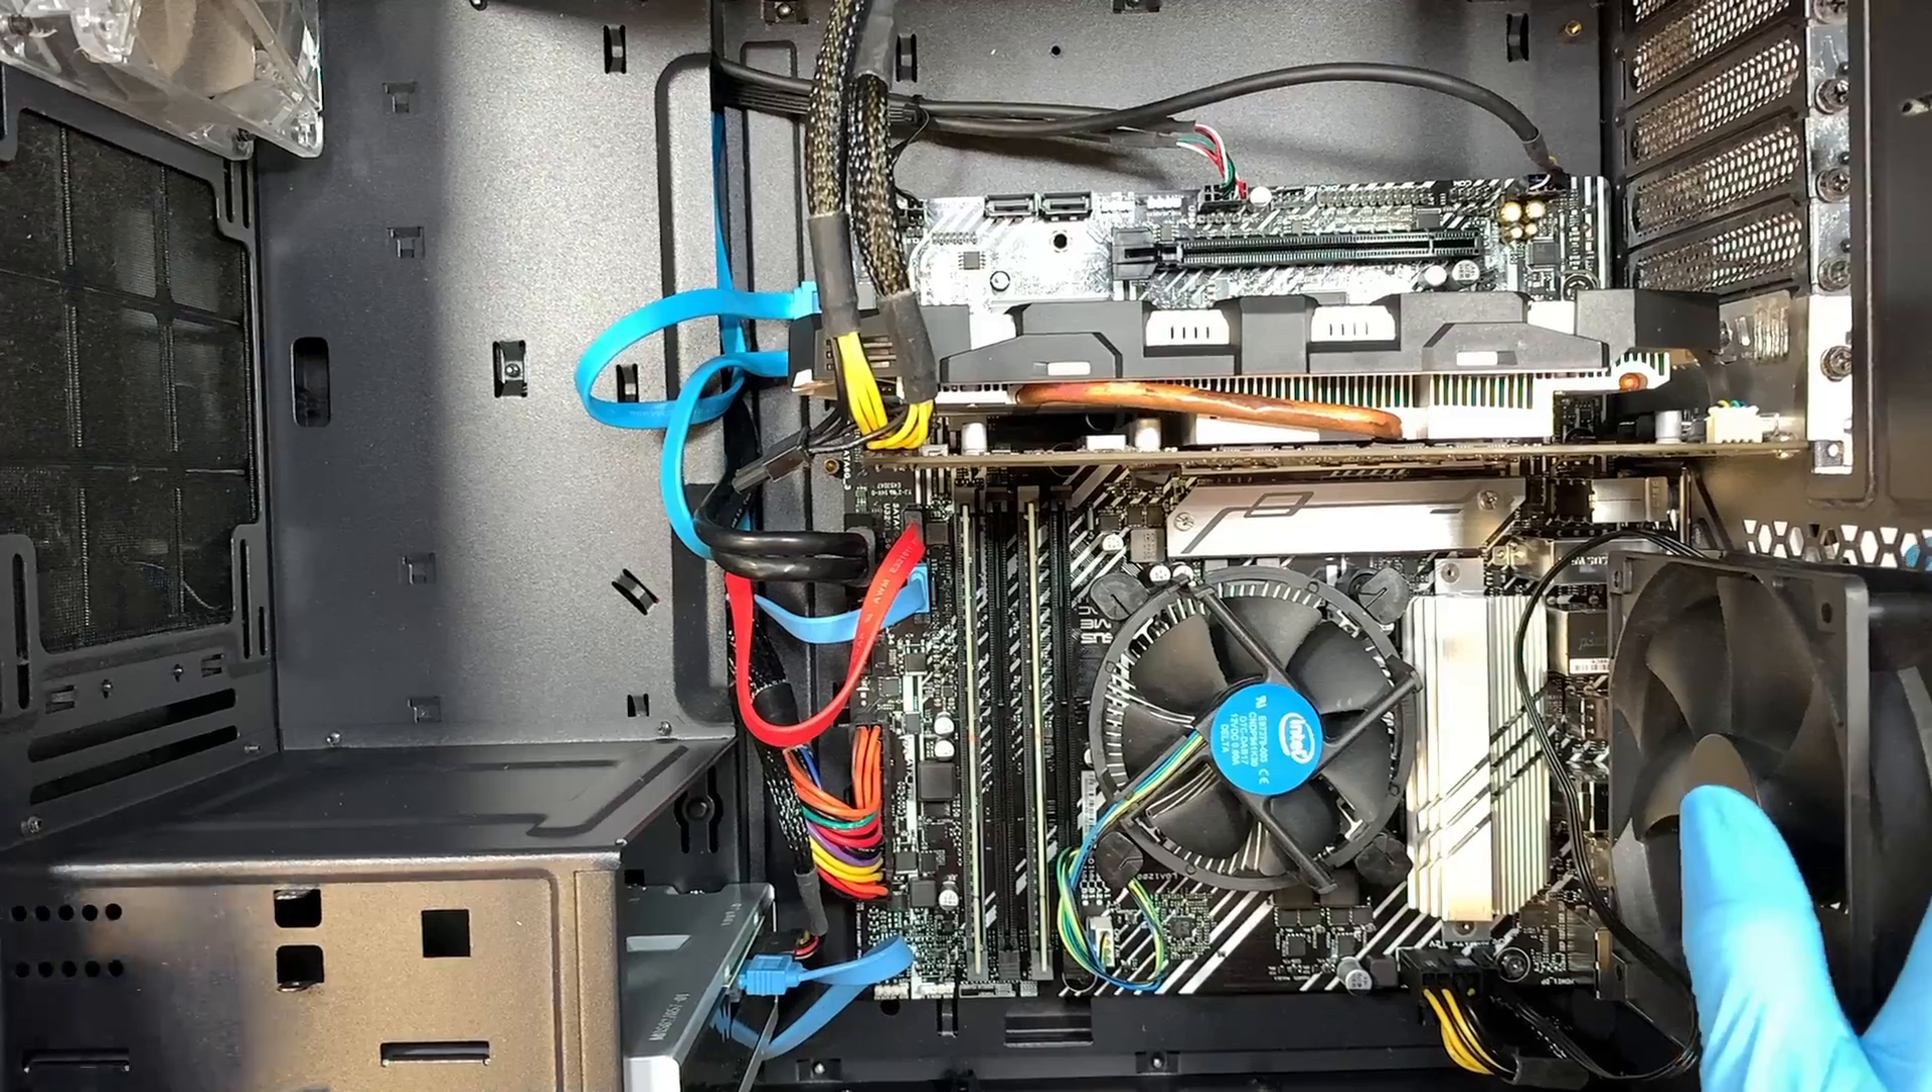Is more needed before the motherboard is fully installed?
No.